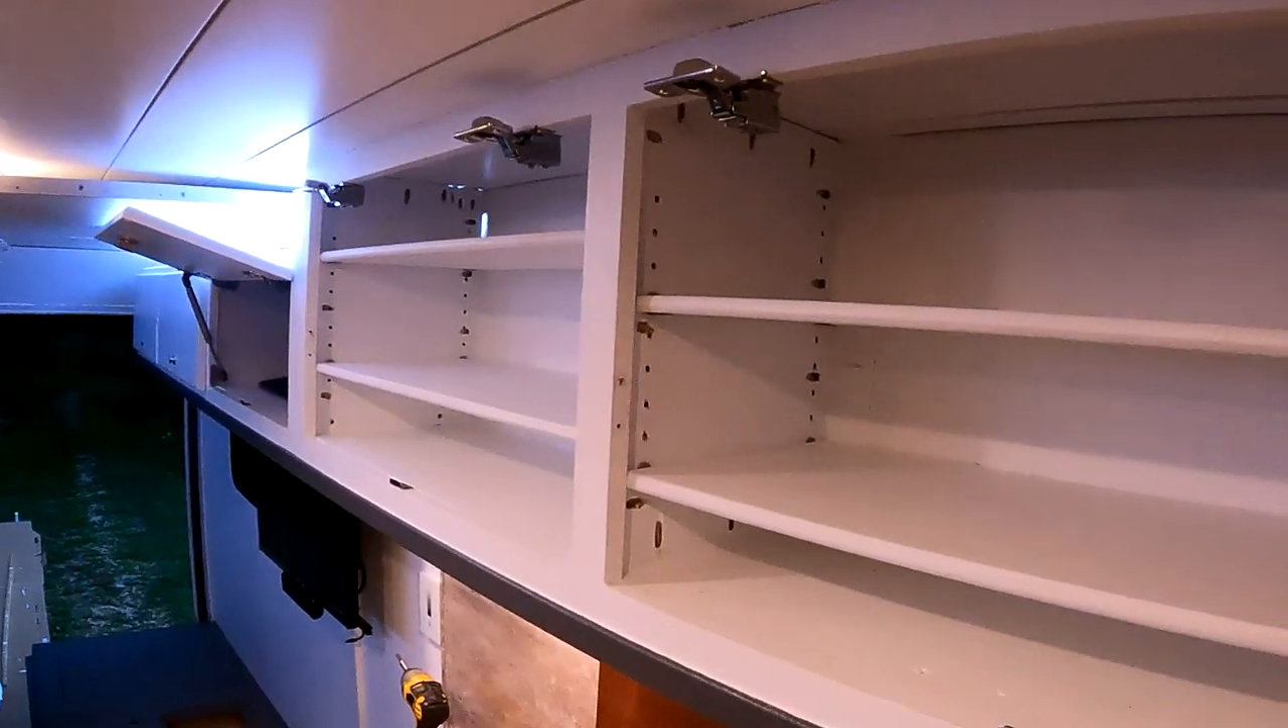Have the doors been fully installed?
No.